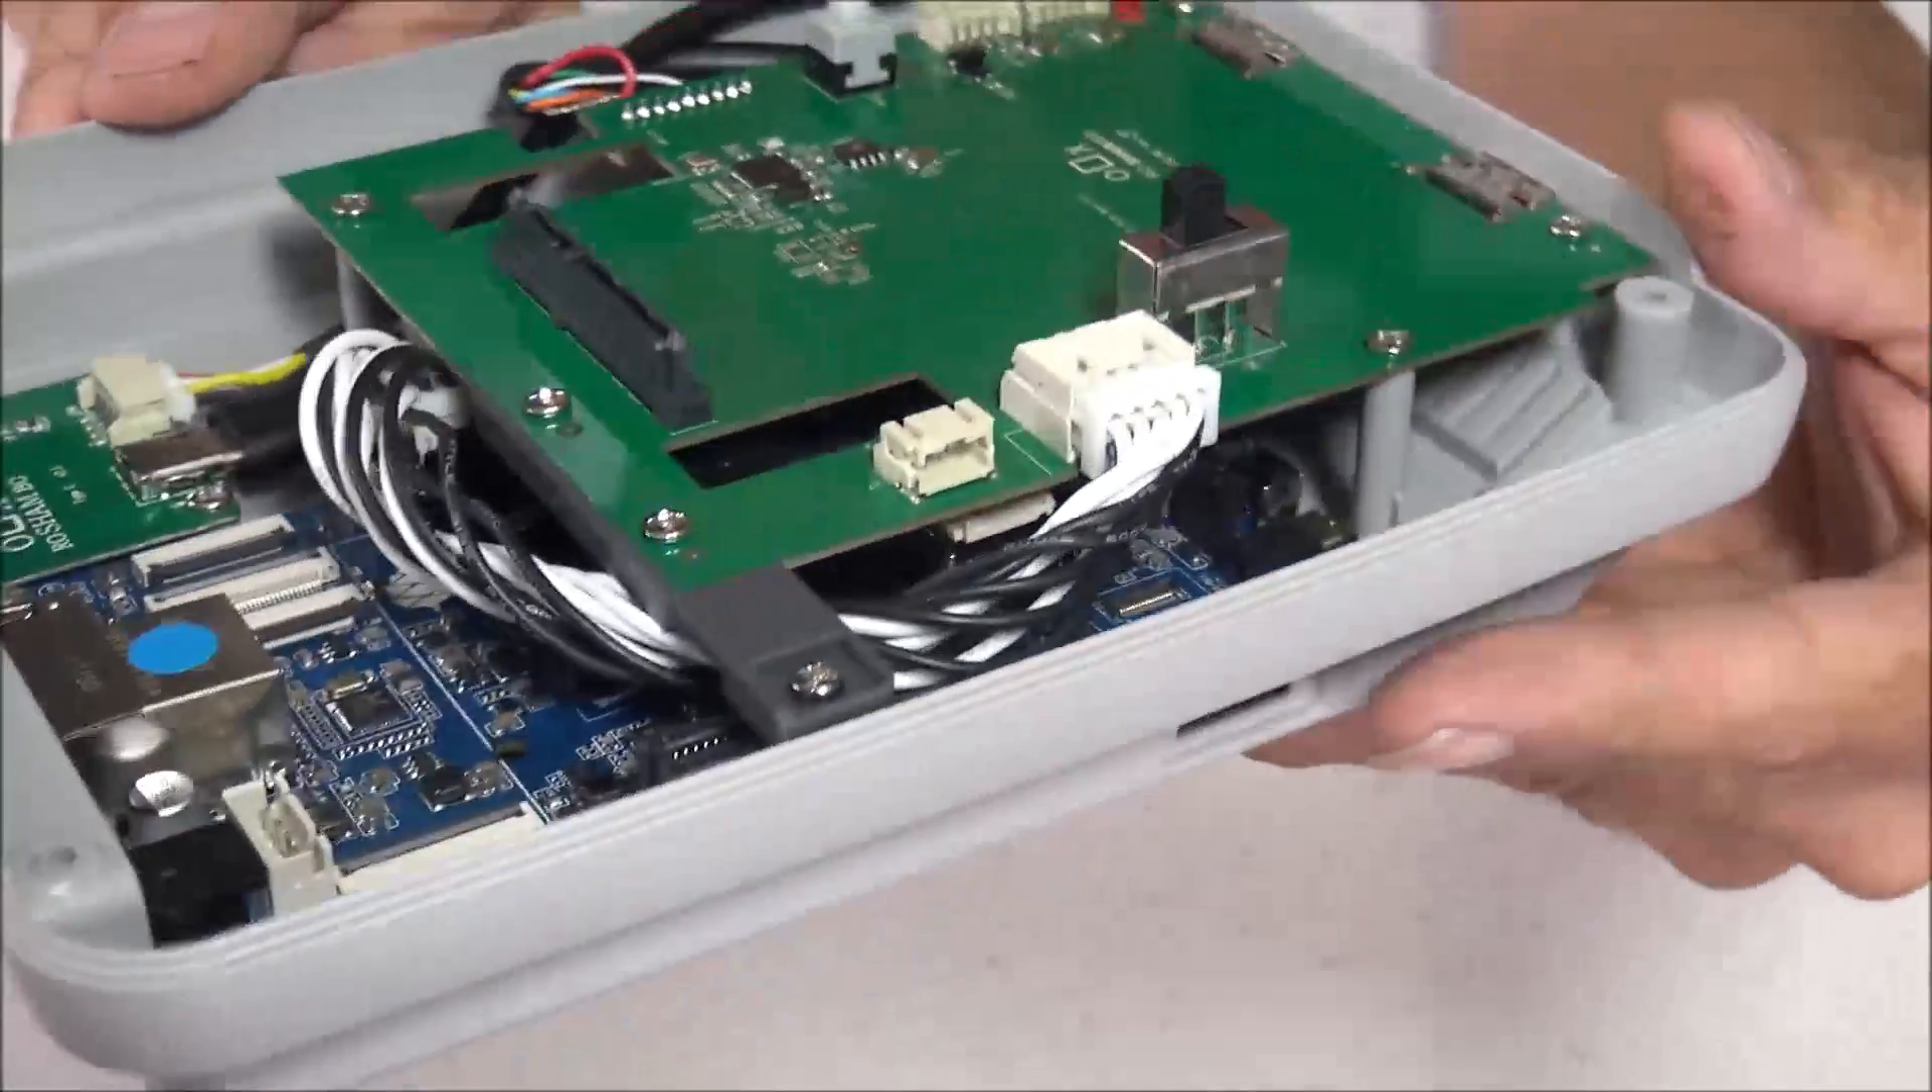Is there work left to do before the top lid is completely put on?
Yes.